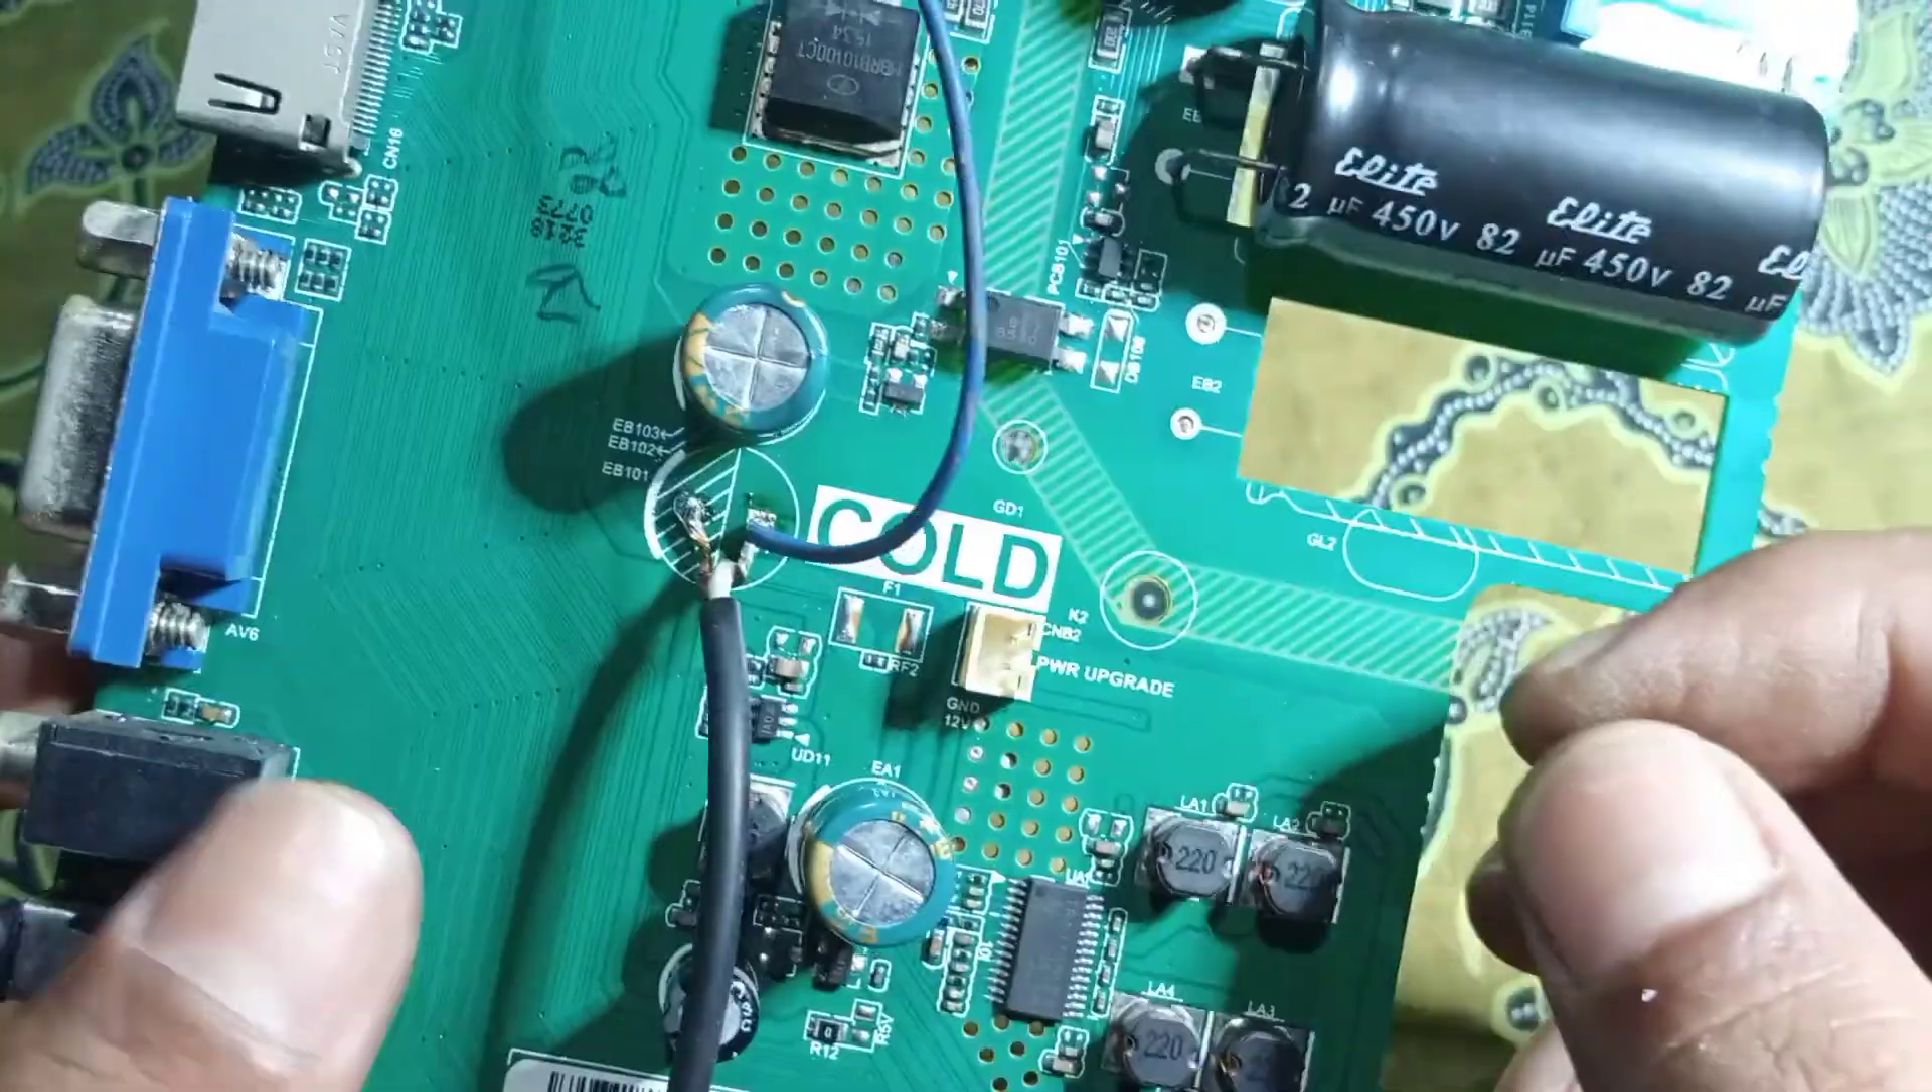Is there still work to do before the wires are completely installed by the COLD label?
No.